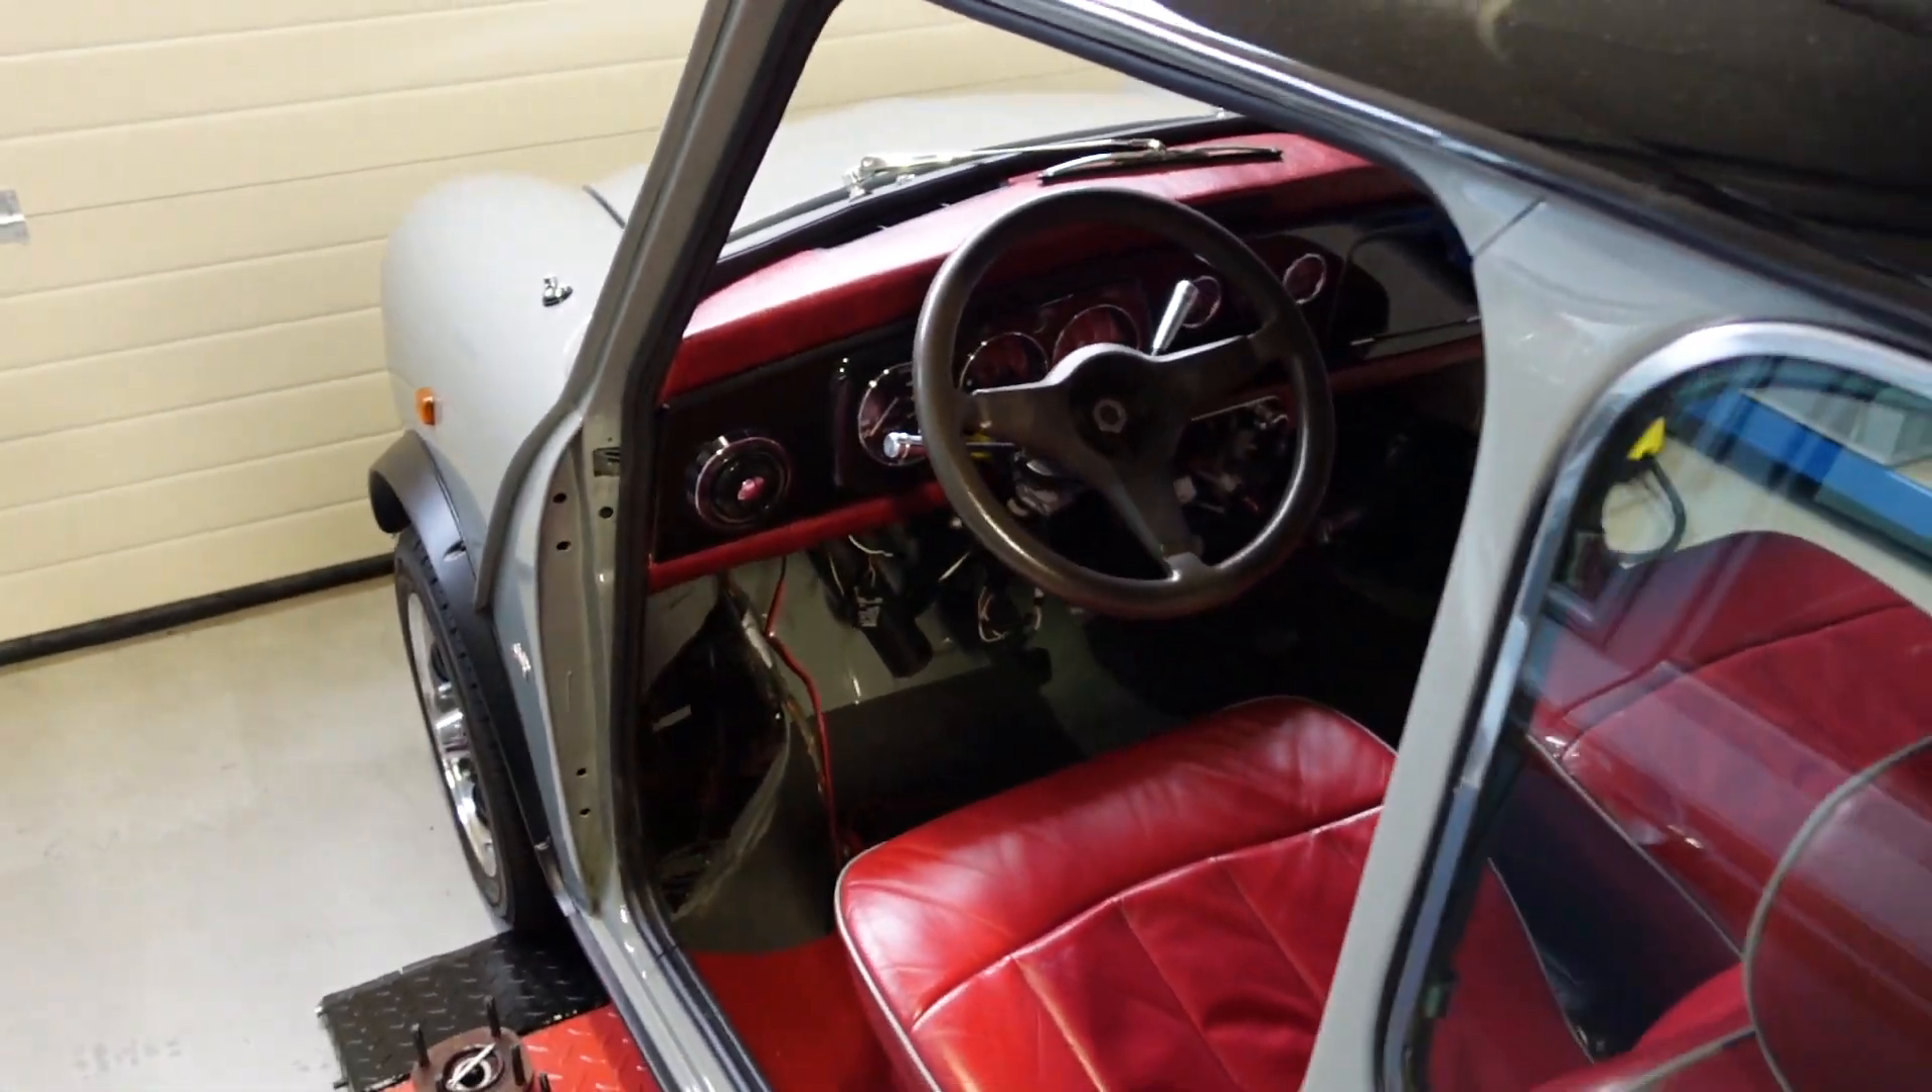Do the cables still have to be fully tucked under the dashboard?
Yes.